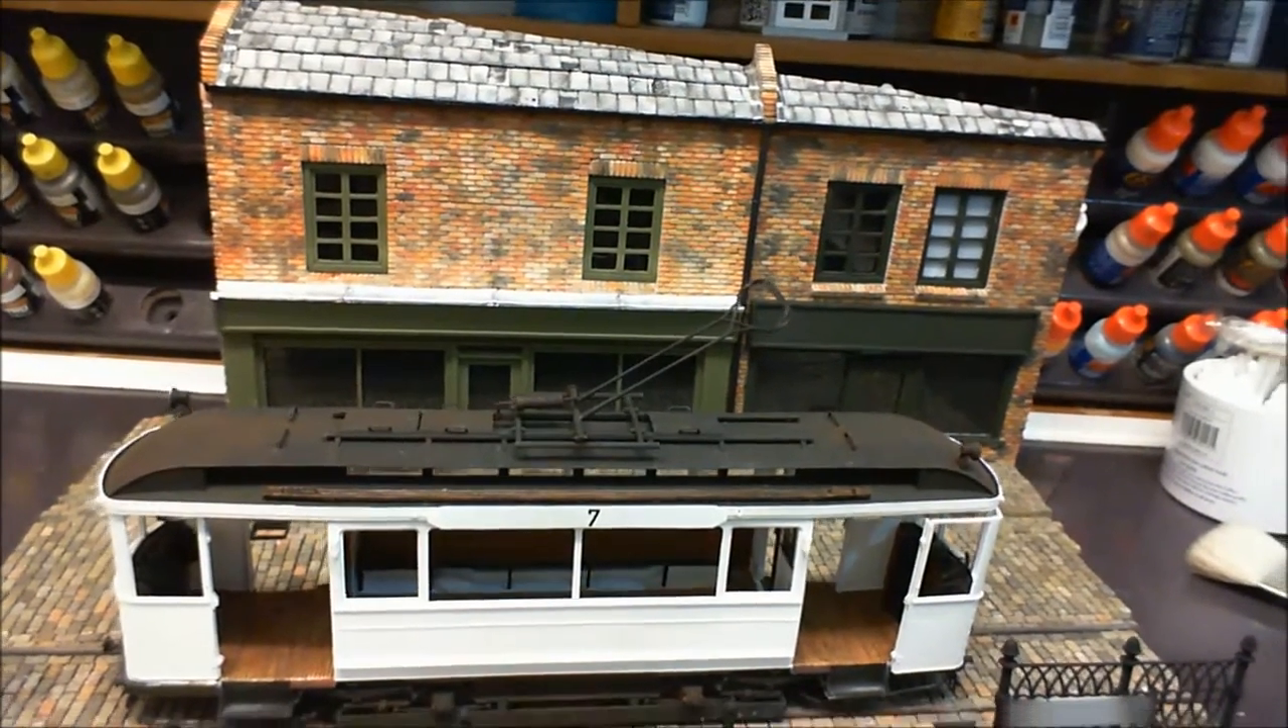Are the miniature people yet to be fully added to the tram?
Yes.